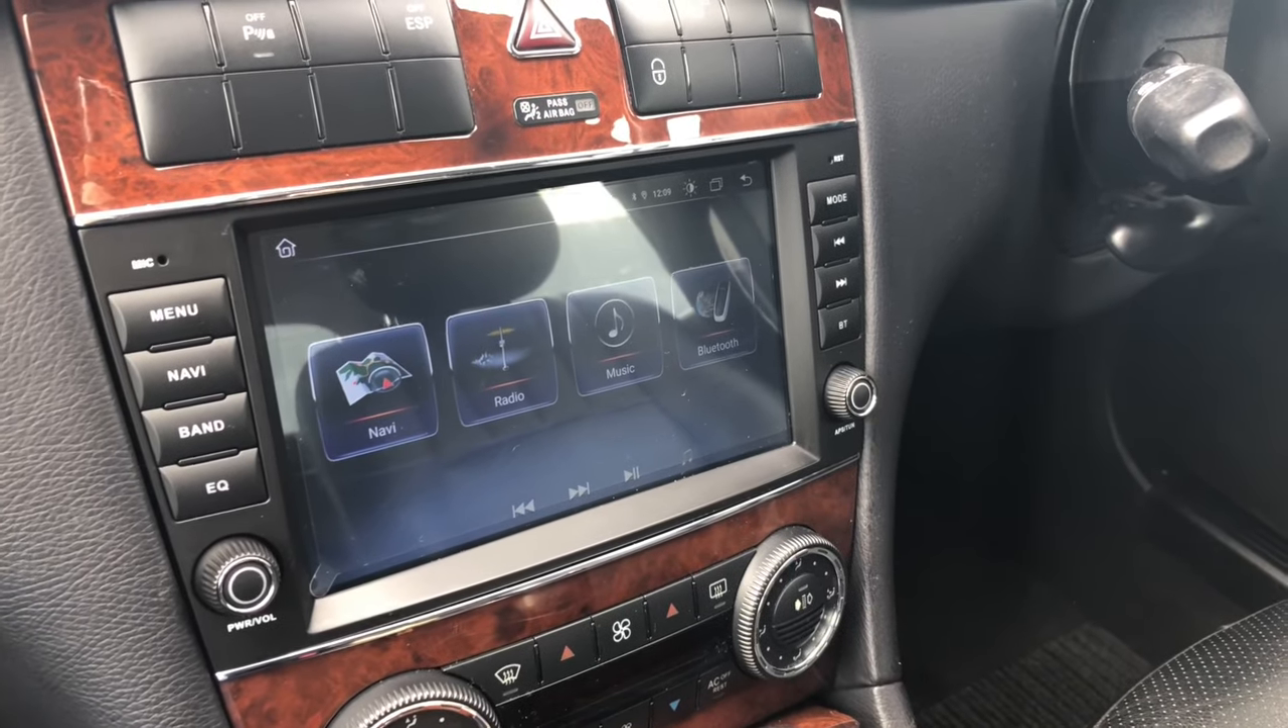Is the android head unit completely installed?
Yes.